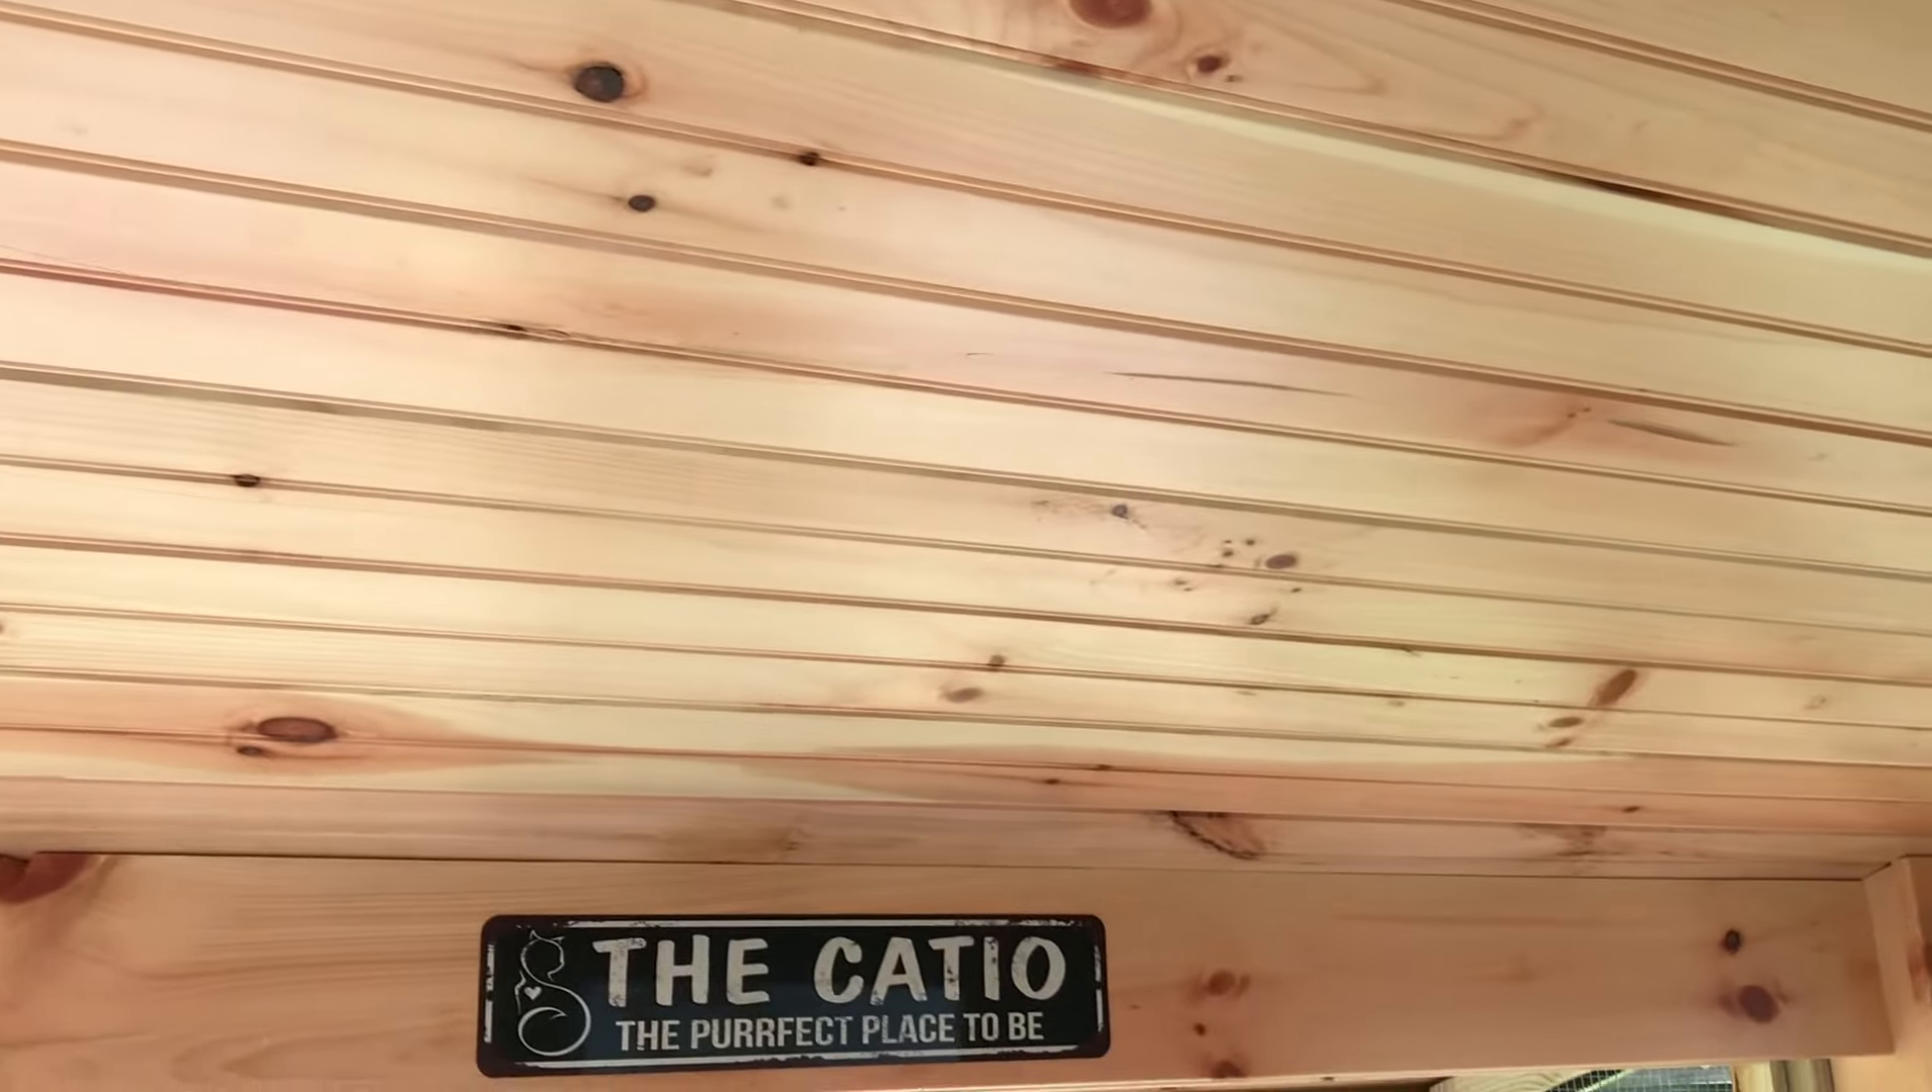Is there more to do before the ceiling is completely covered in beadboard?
No.